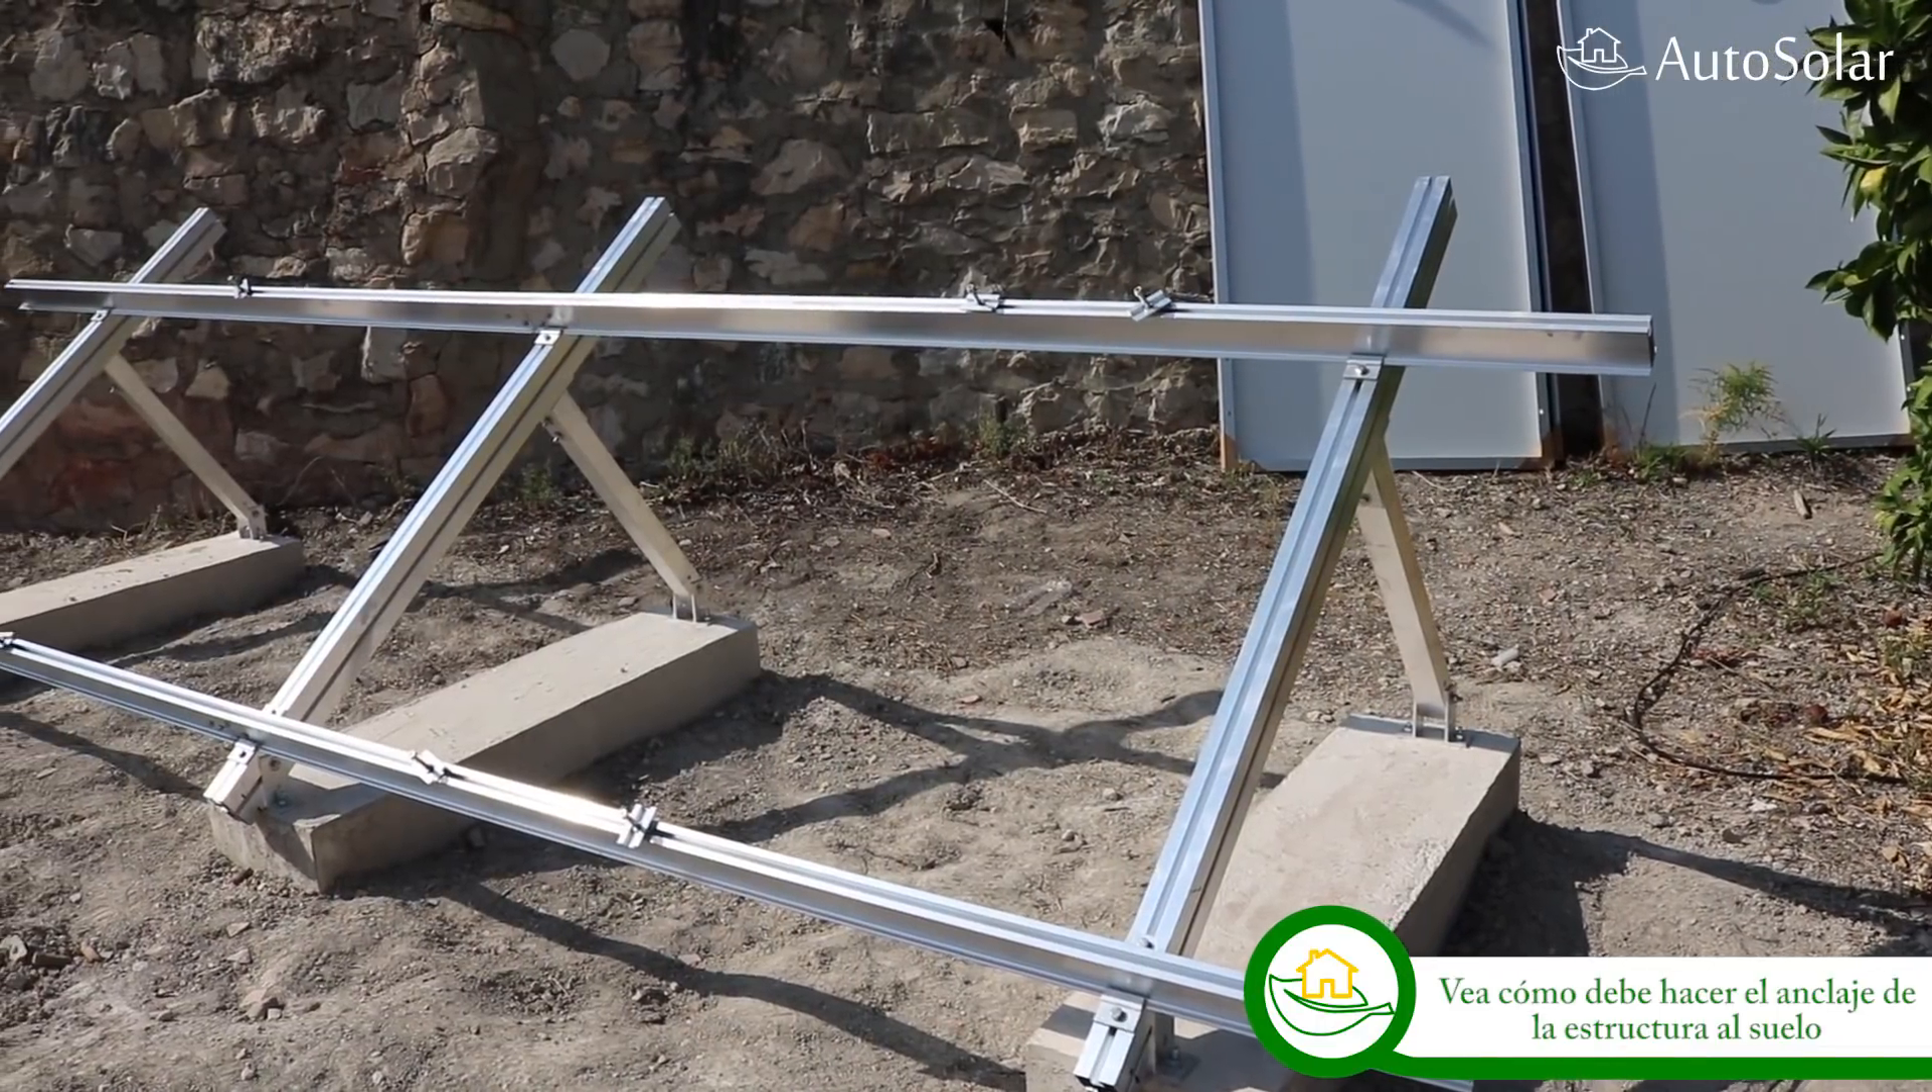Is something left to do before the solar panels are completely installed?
Yes.